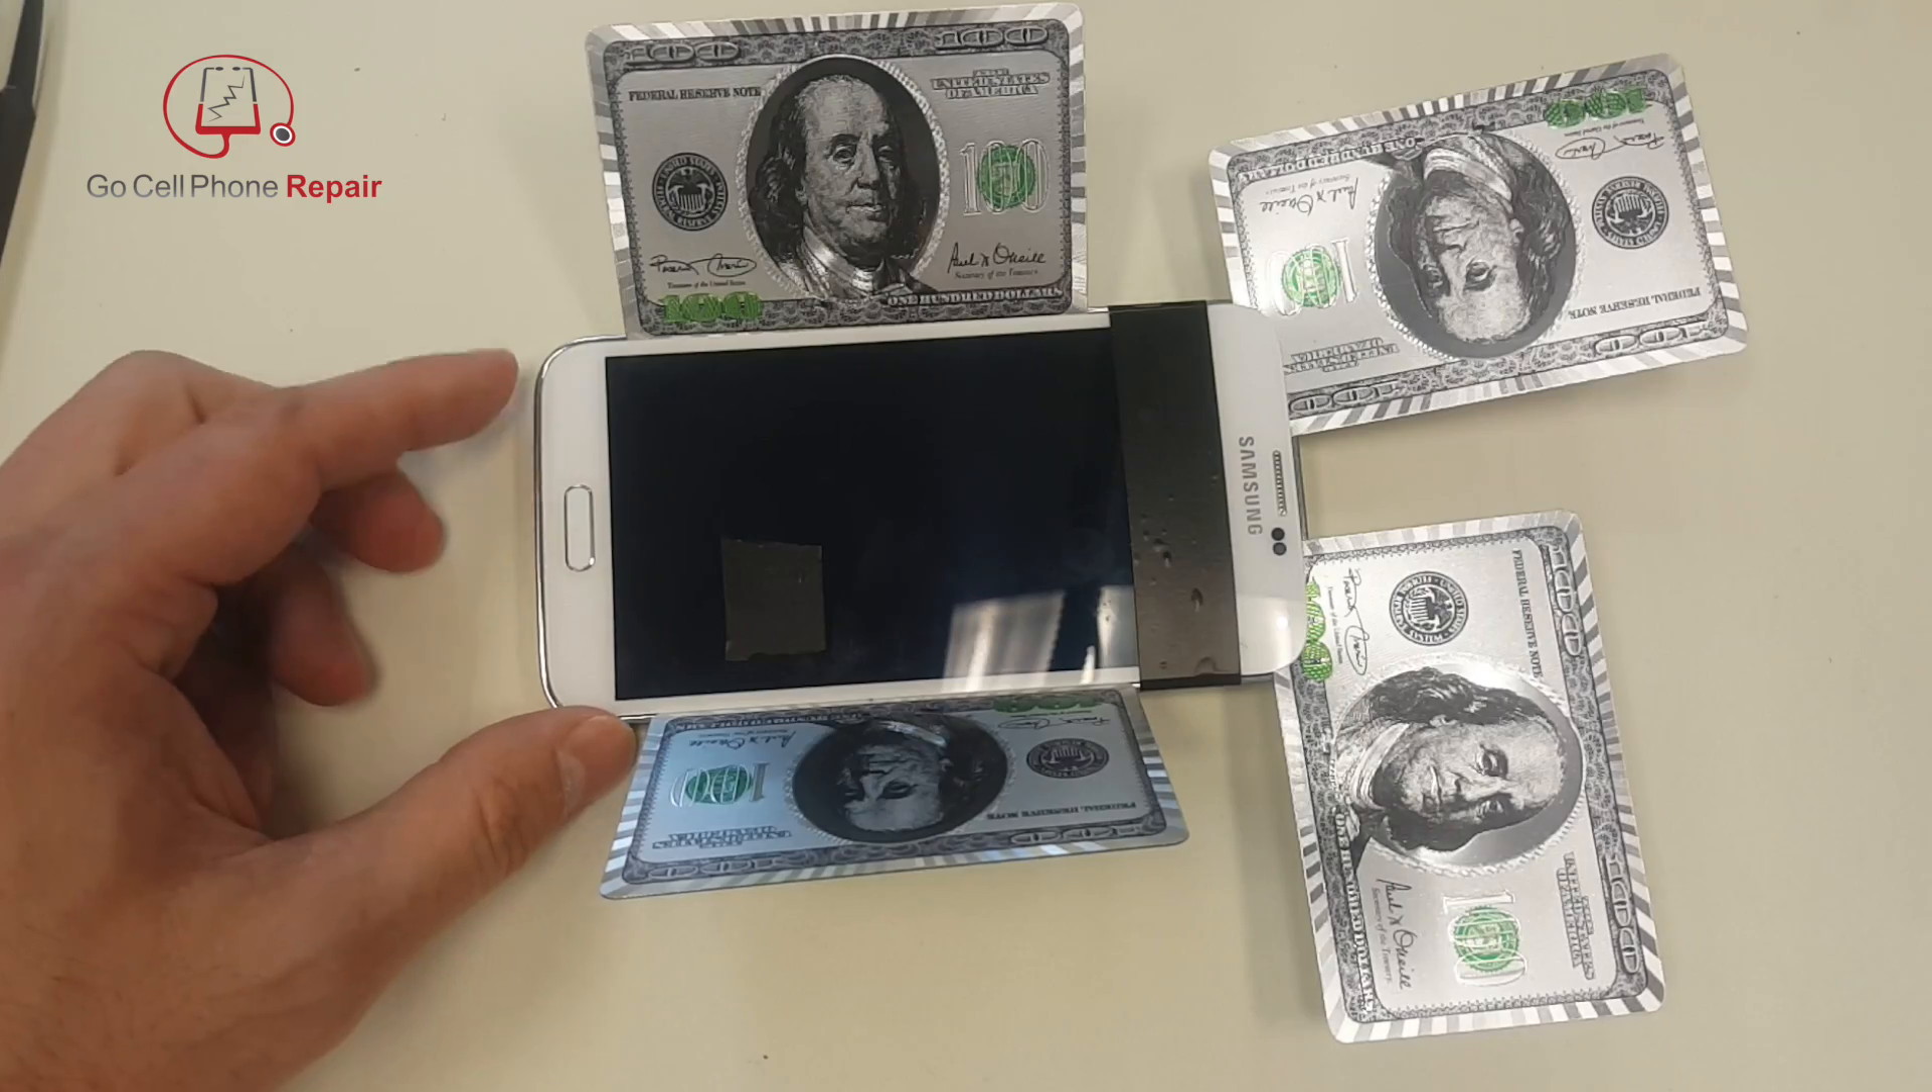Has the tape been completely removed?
No.